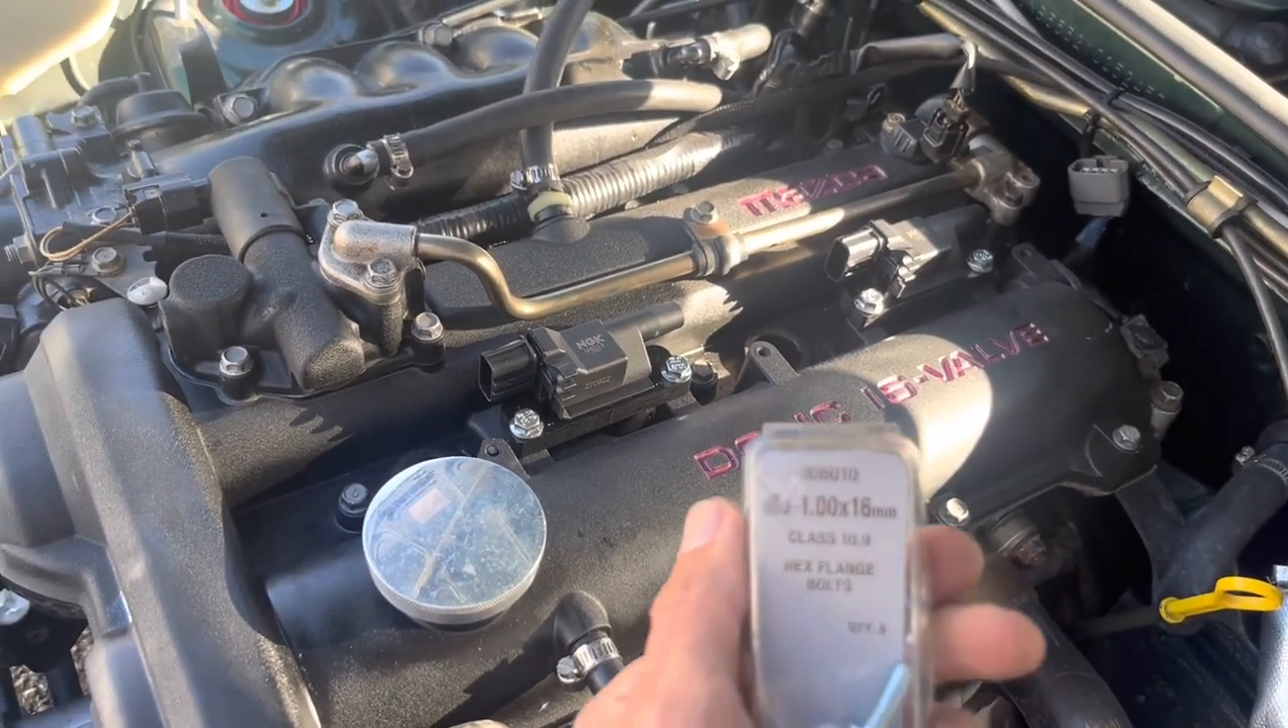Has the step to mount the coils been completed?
Yes.